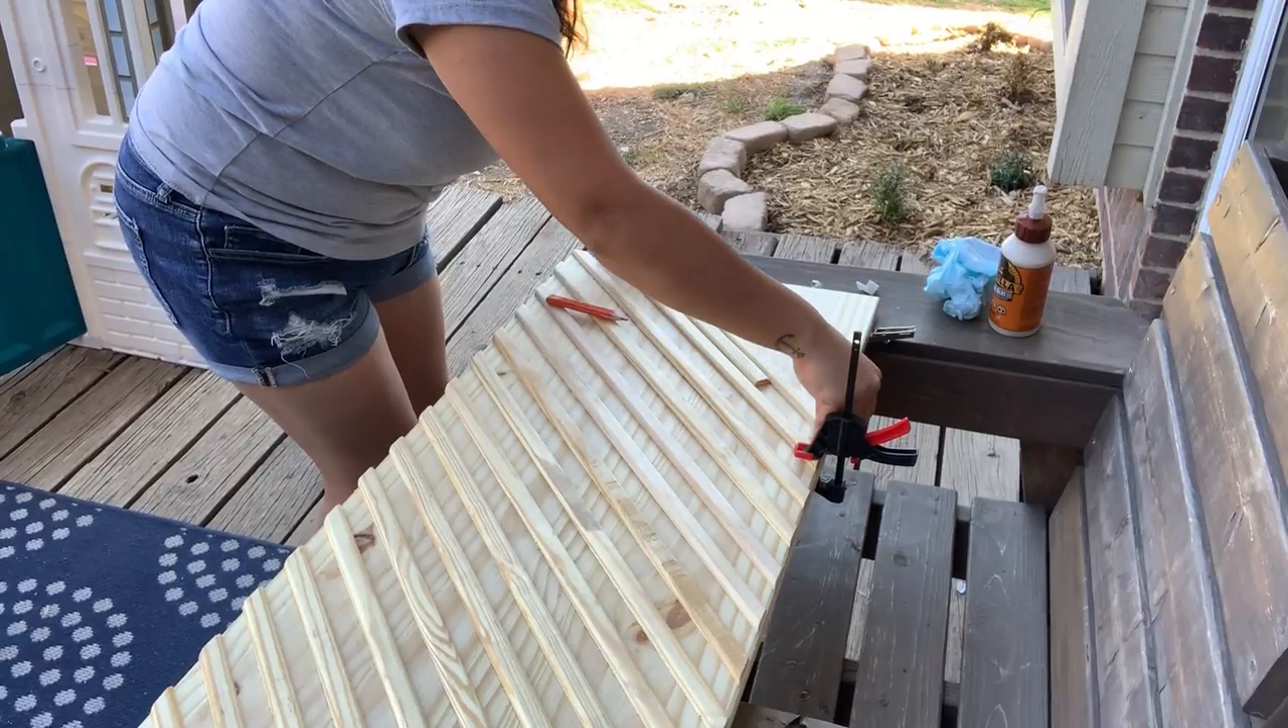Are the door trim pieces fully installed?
No.